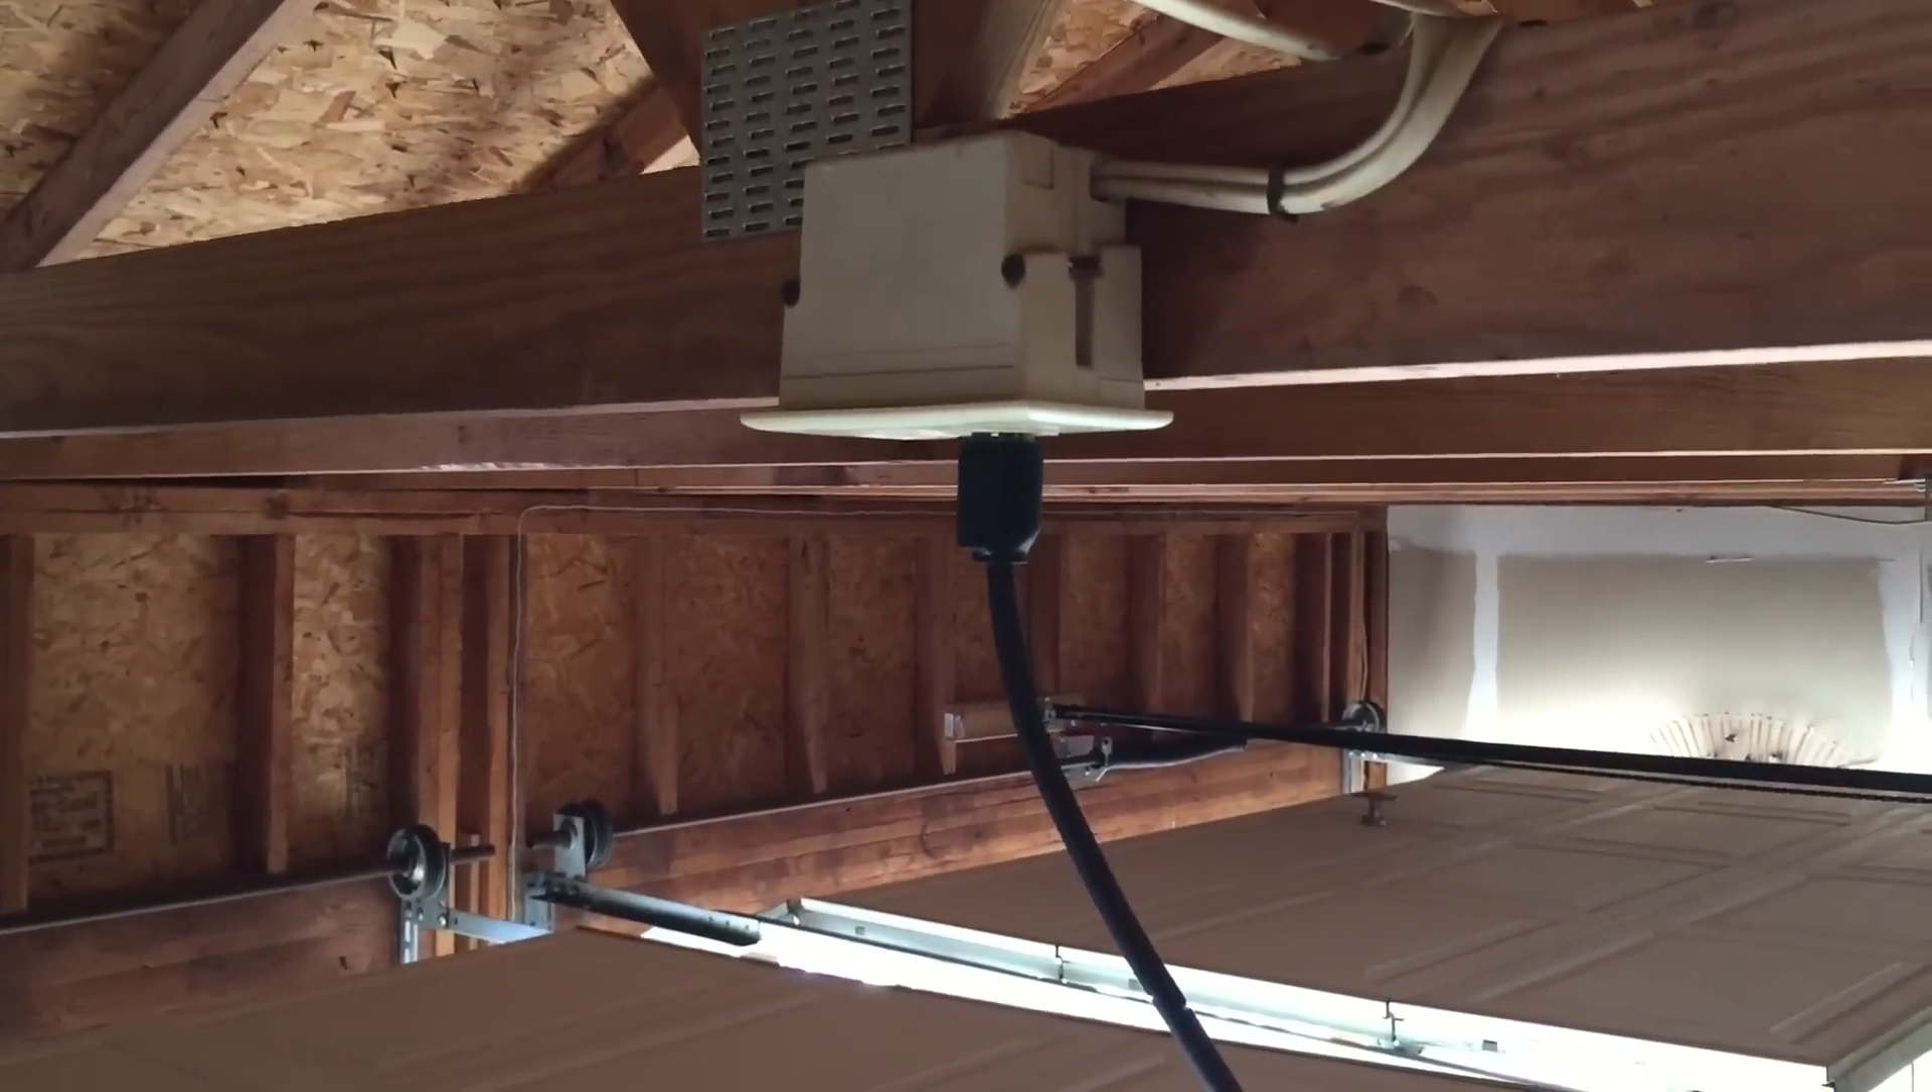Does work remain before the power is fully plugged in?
No.